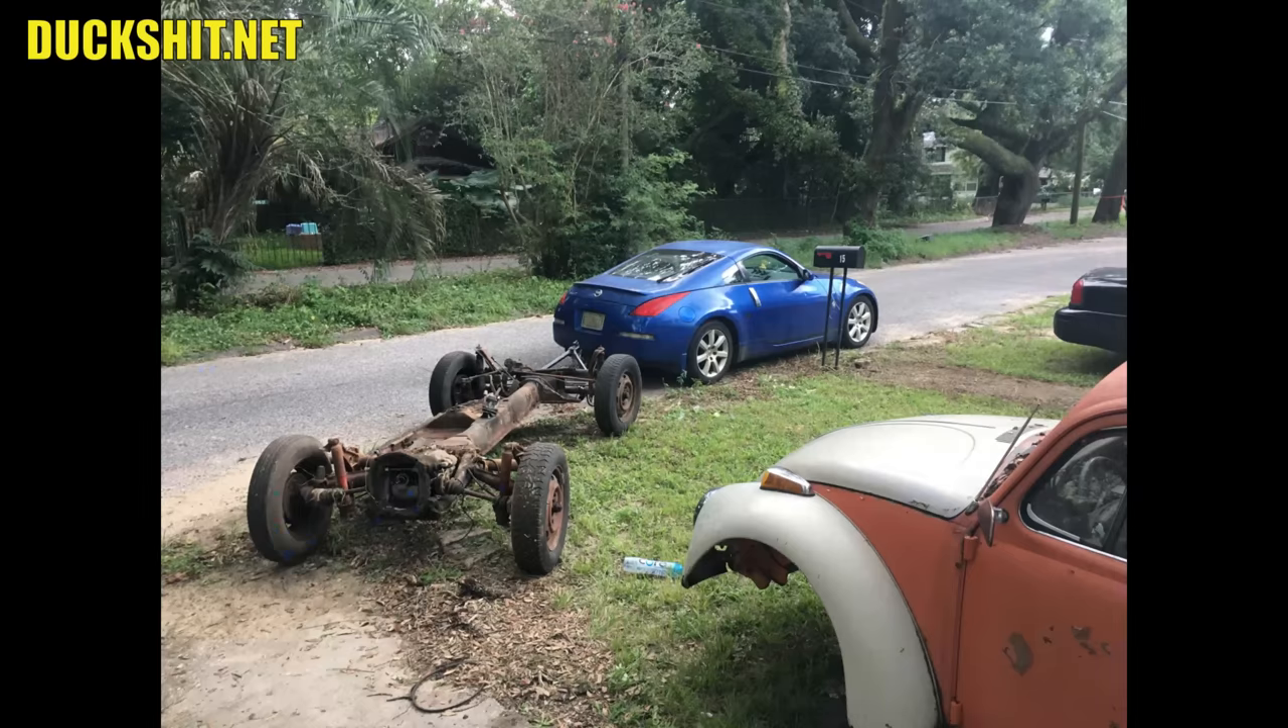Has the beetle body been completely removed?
Yes.